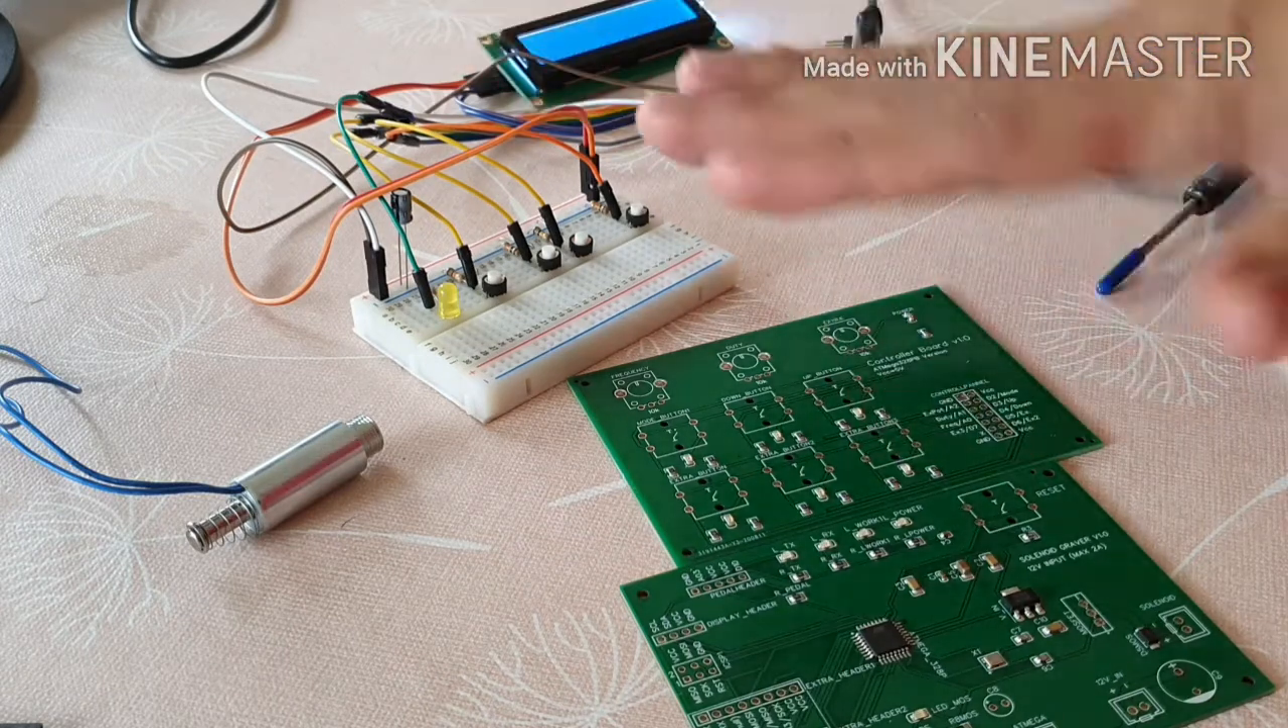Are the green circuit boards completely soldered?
No.